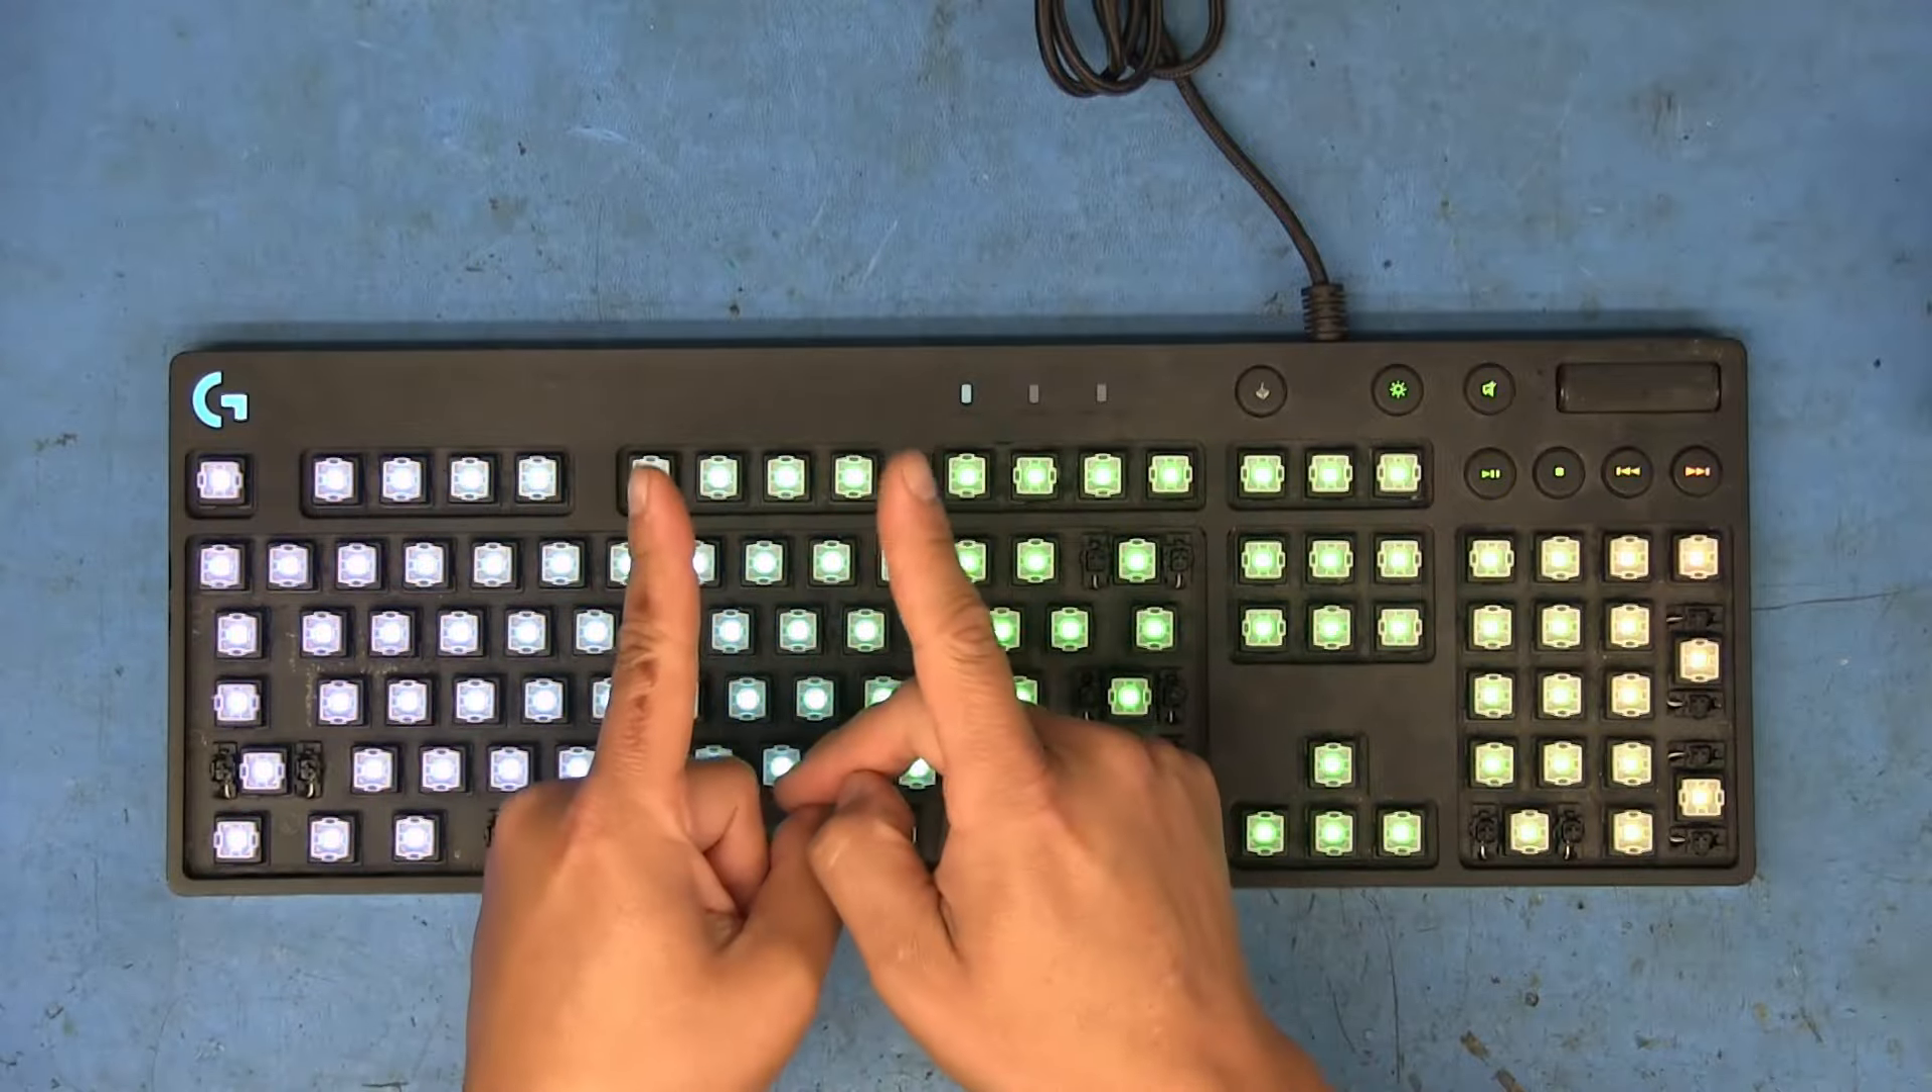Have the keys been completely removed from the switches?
Yes.